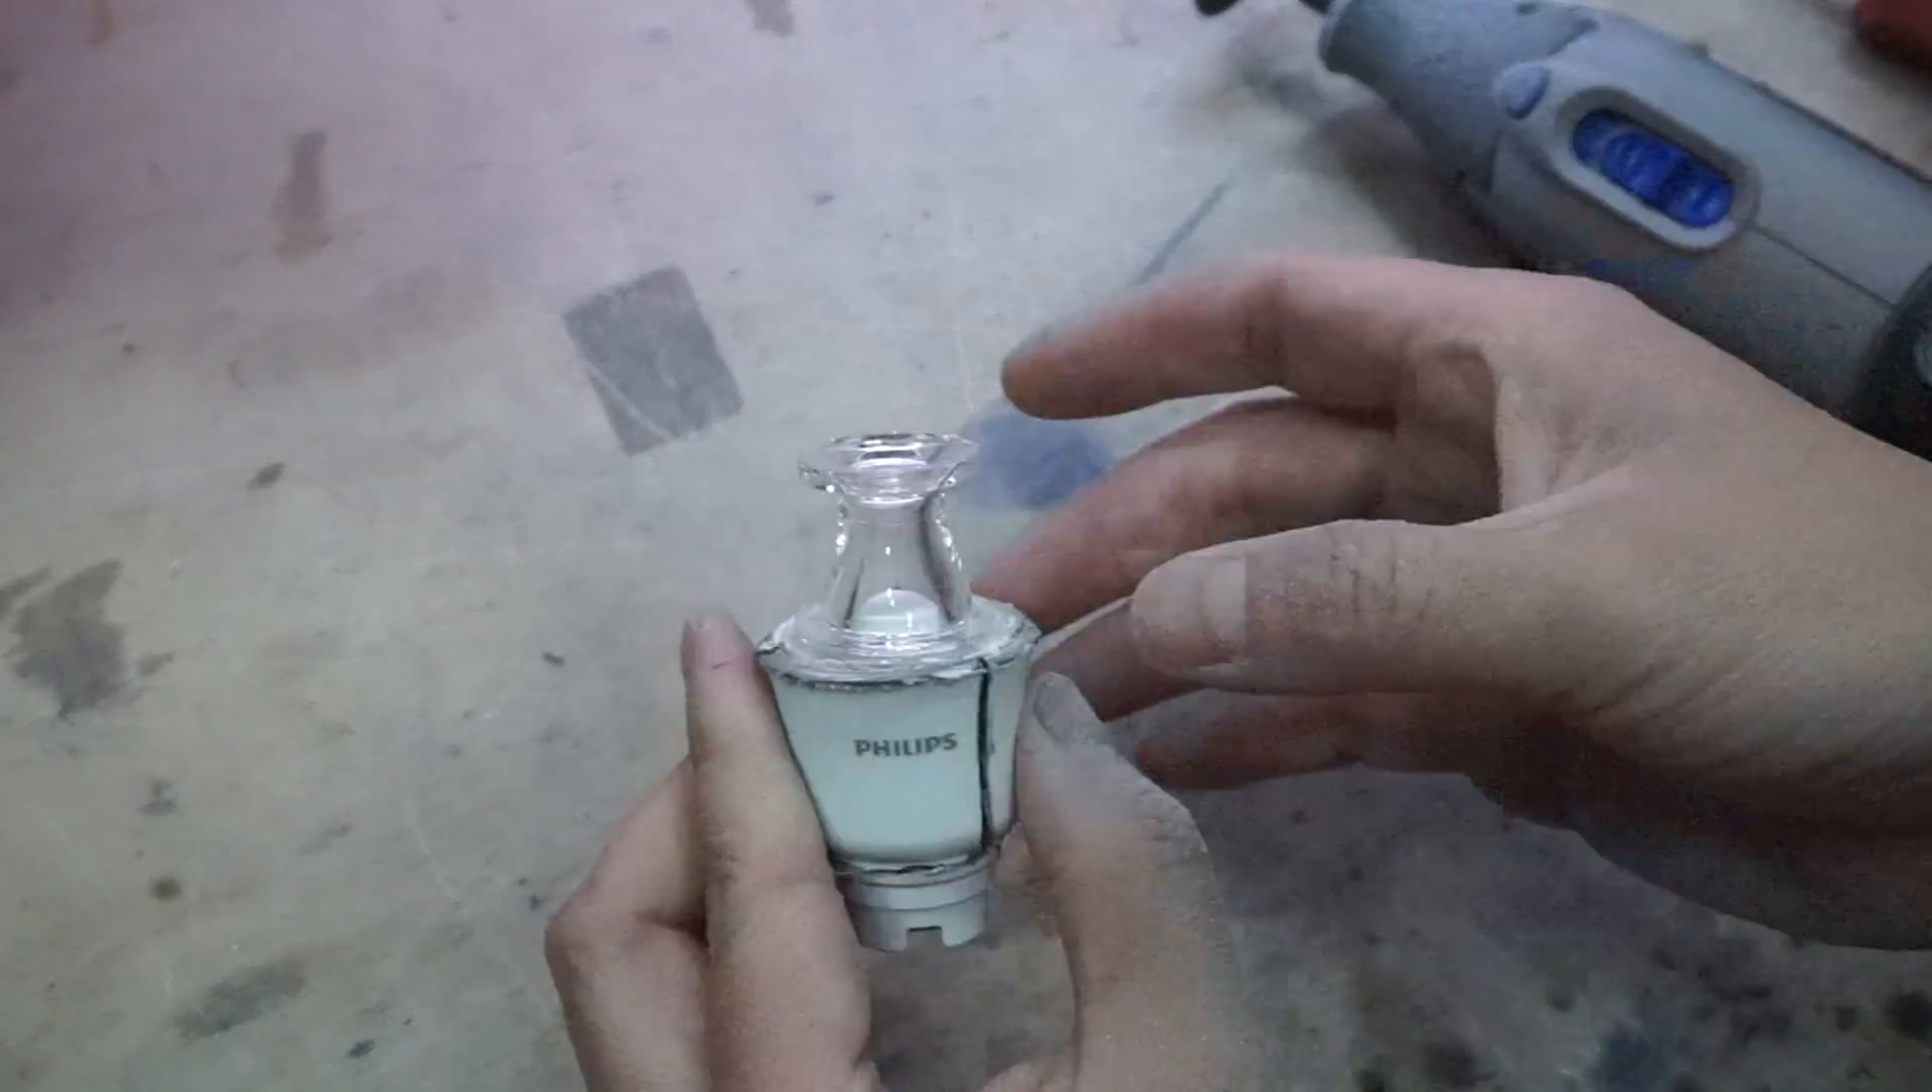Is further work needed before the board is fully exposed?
Yes.